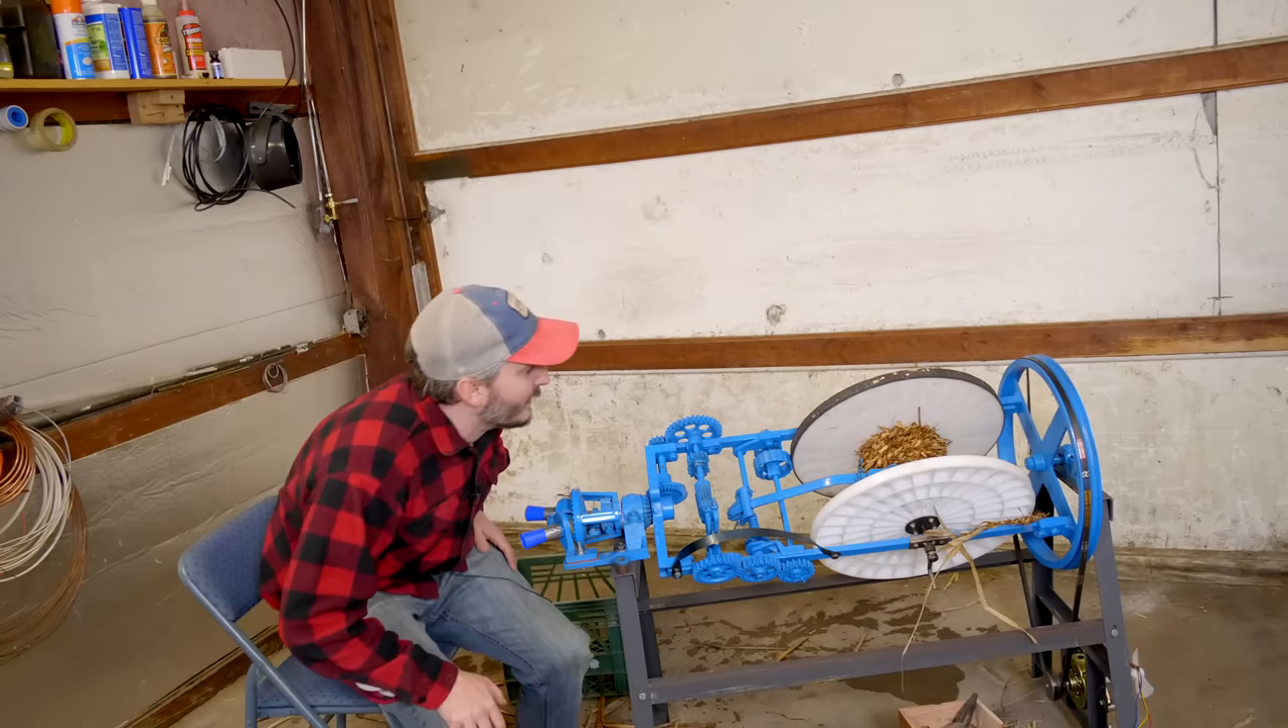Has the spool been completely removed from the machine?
No.